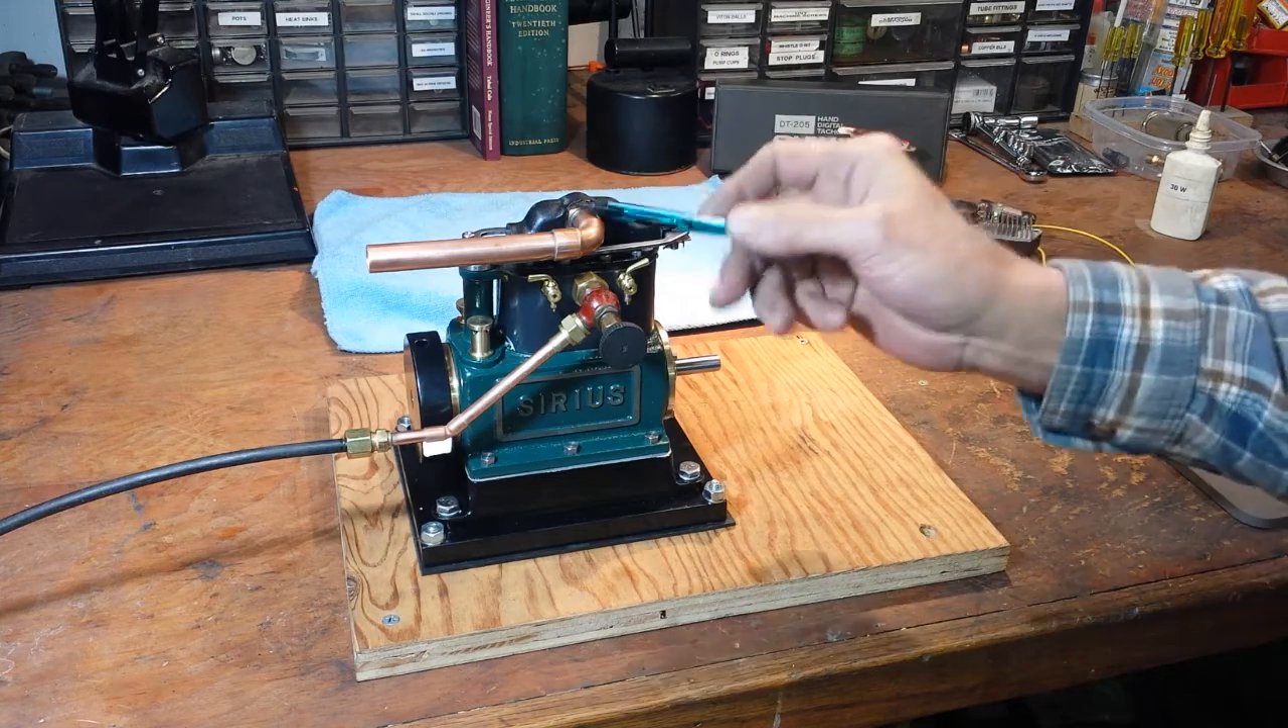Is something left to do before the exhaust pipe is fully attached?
No.